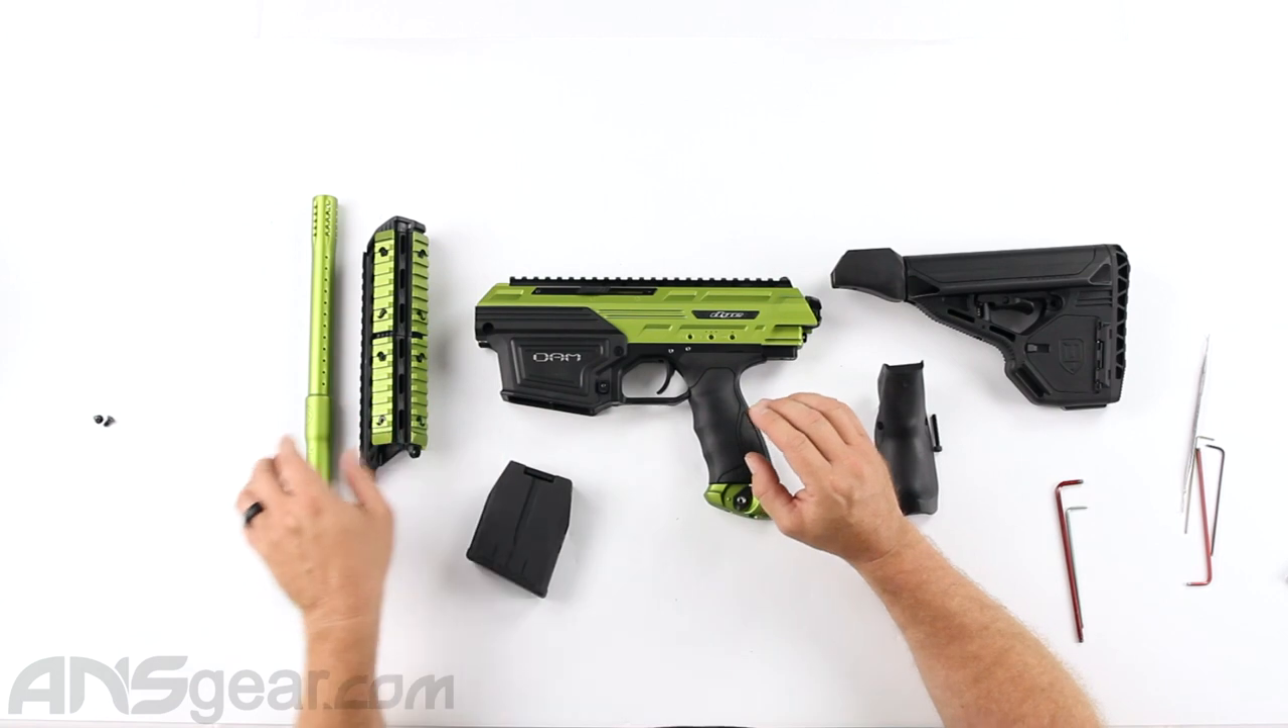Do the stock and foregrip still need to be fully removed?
No.